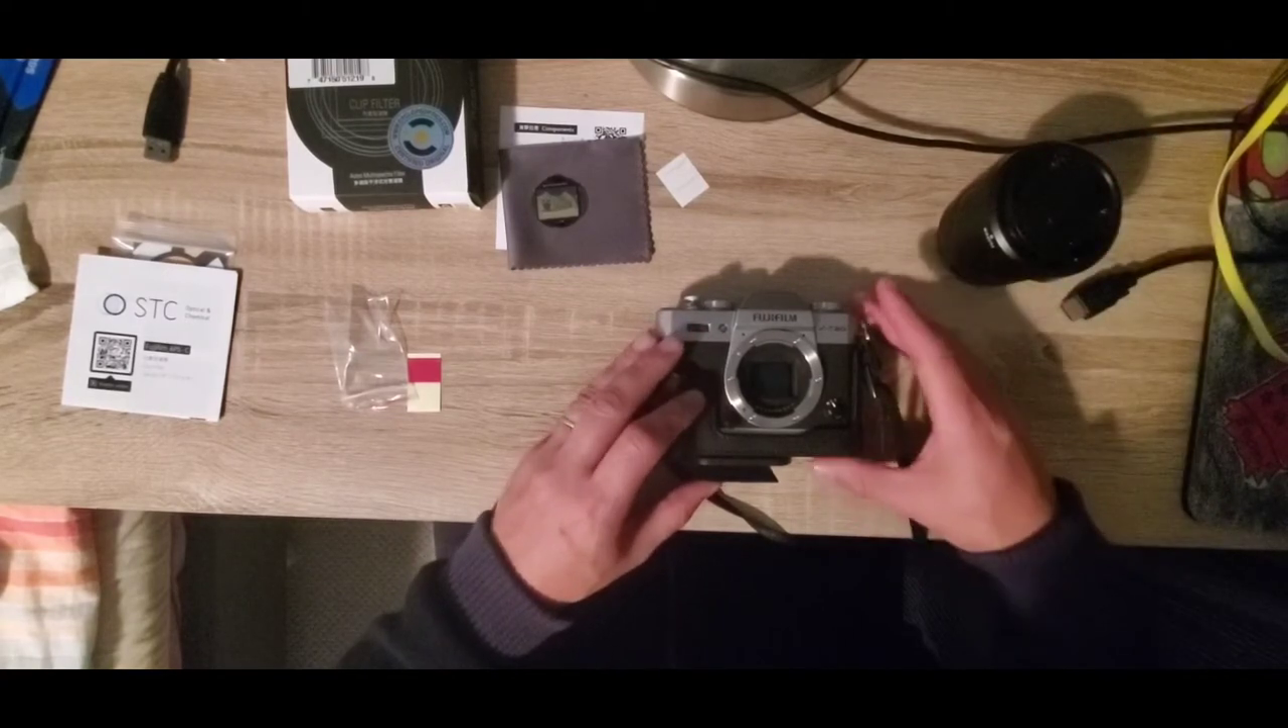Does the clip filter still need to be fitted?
Yes.